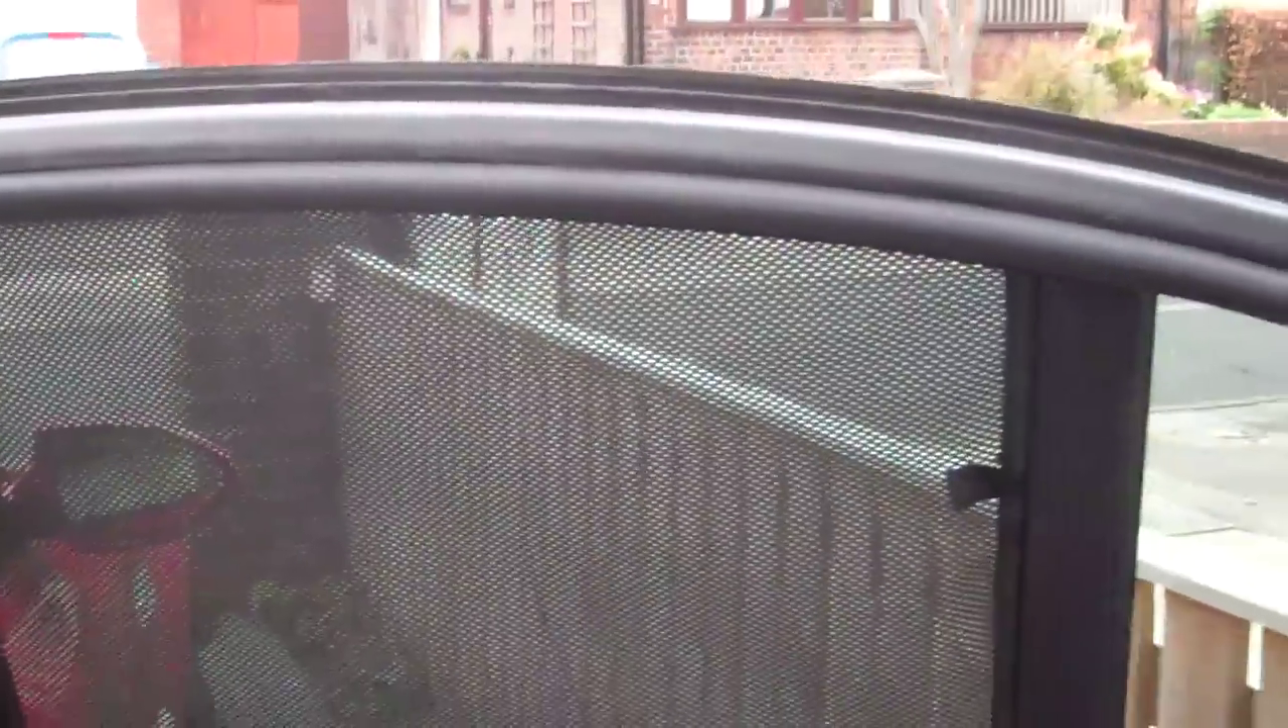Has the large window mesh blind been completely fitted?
Yes.